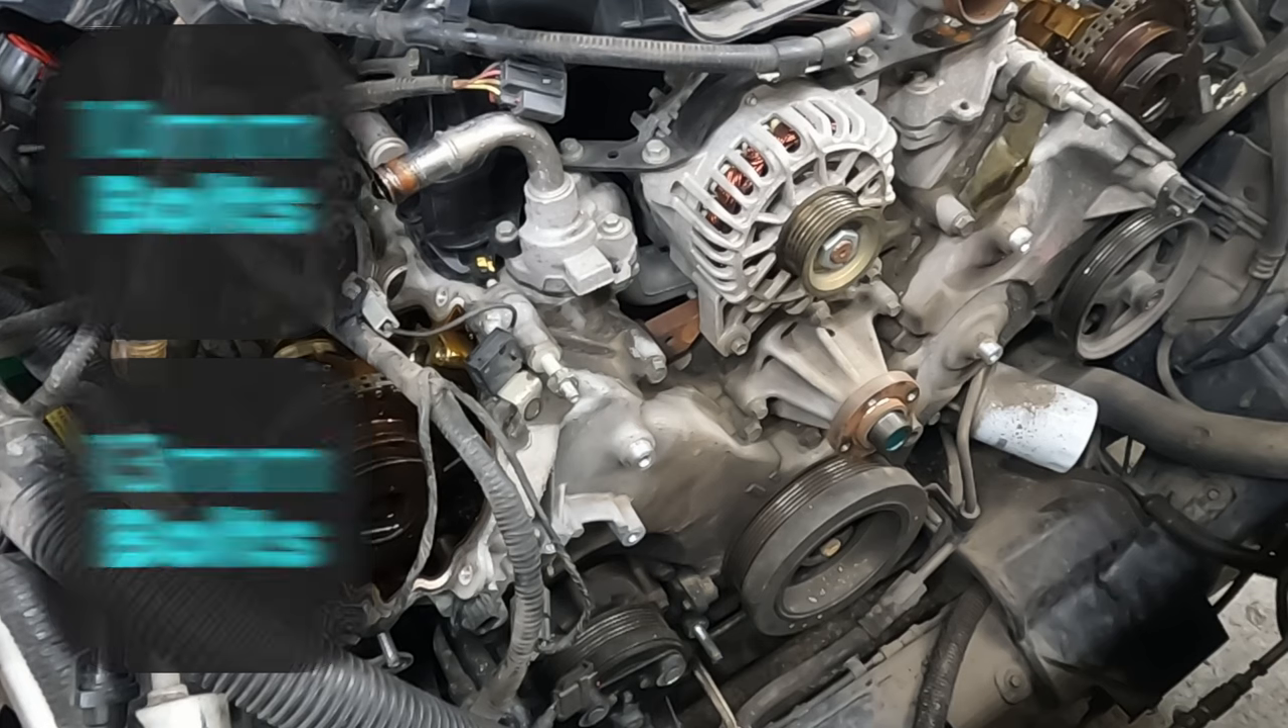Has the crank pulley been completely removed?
No.